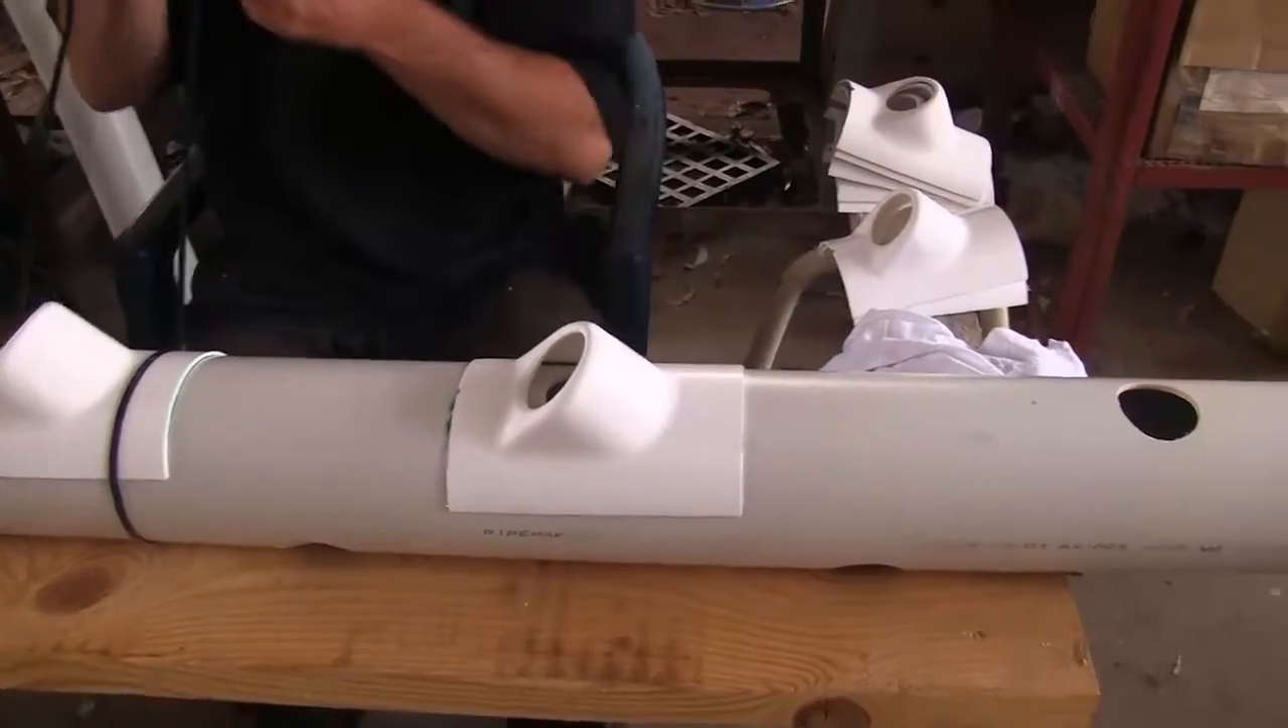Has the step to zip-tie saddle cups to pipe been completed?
No.